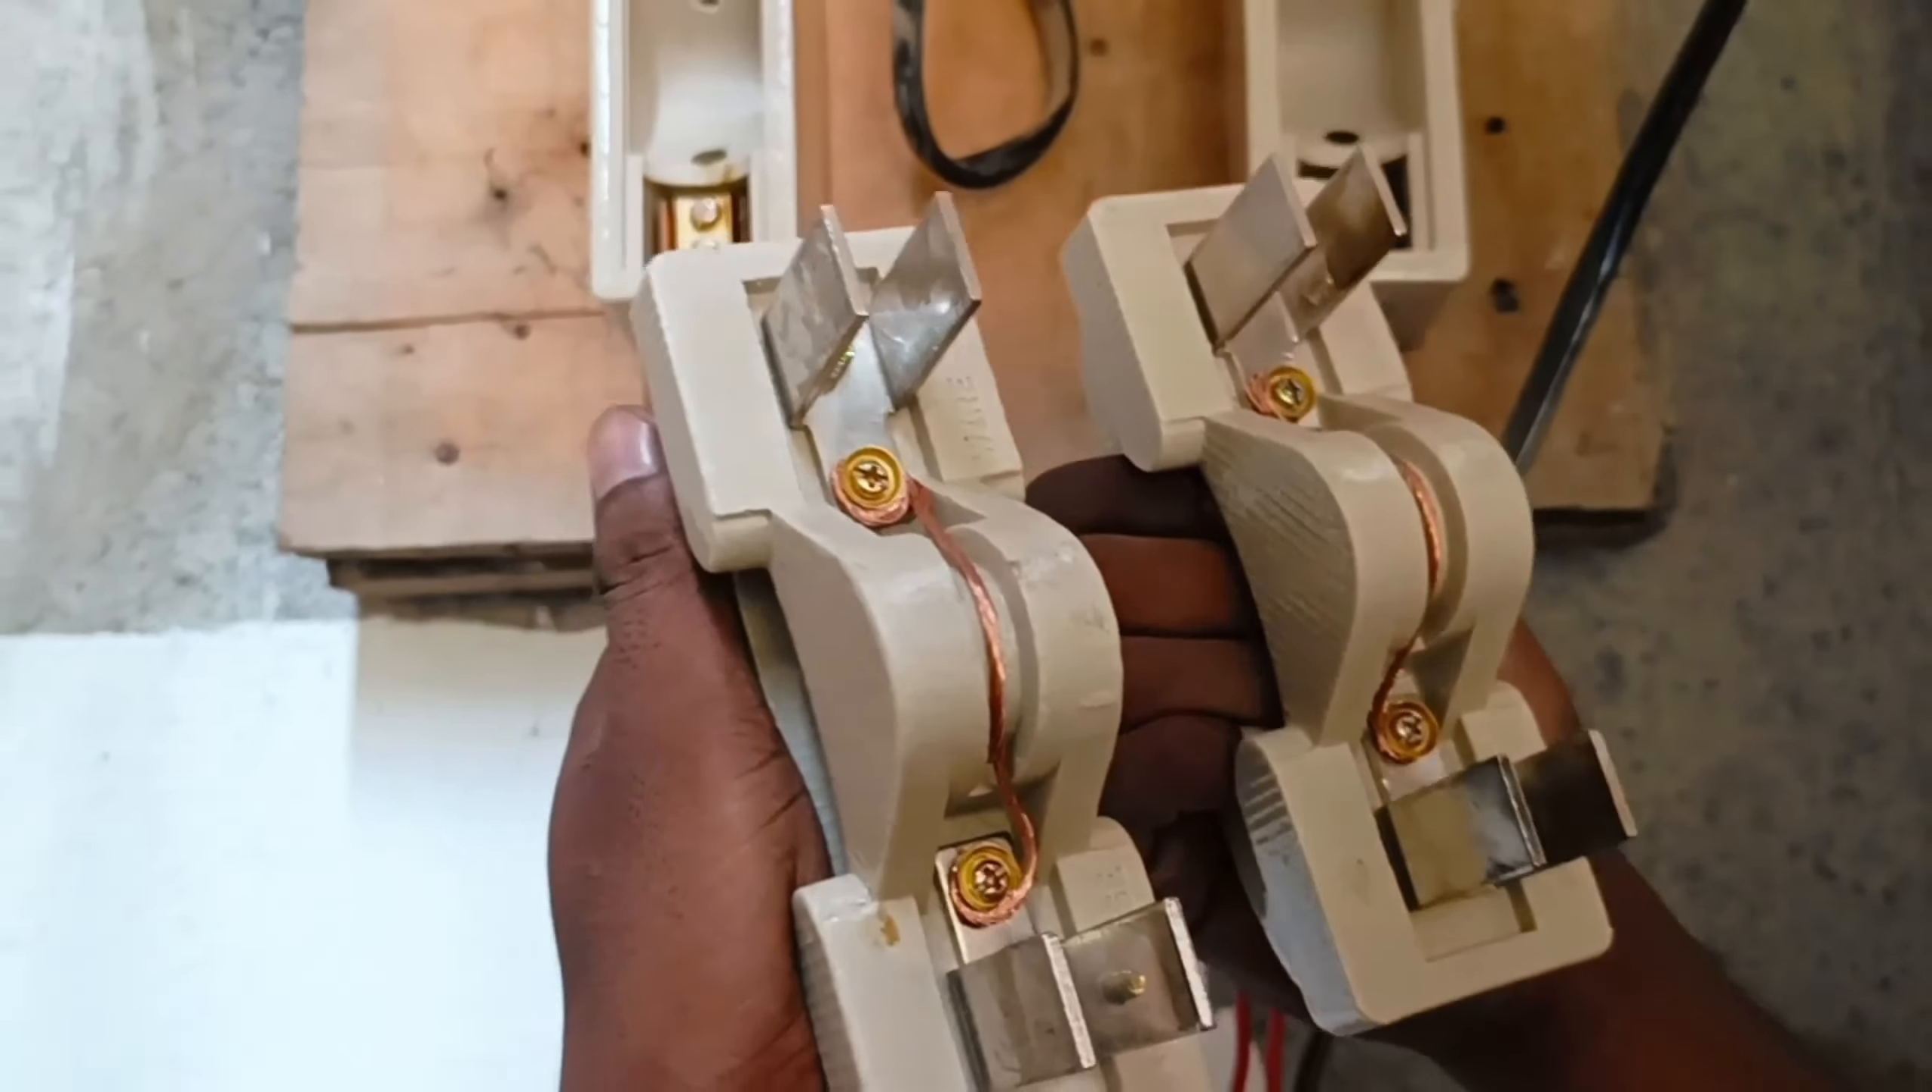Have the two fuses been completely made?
Yes.